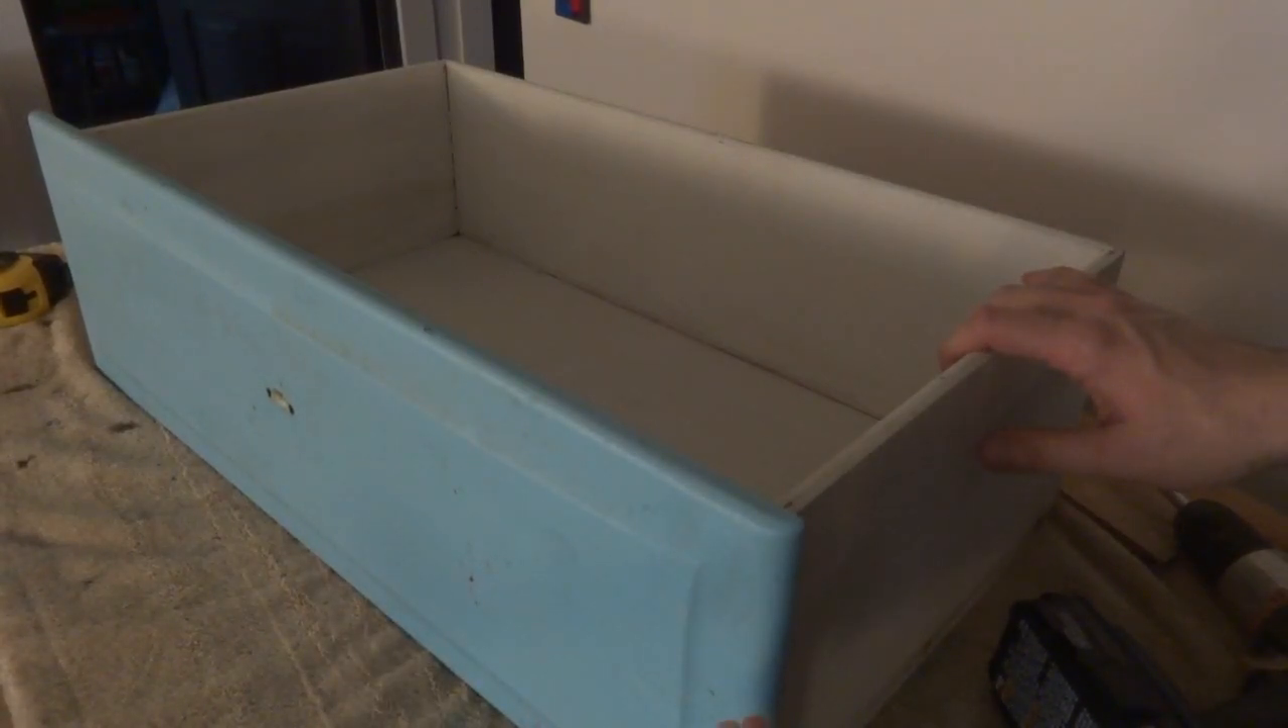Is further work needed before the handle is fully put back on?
Yes.